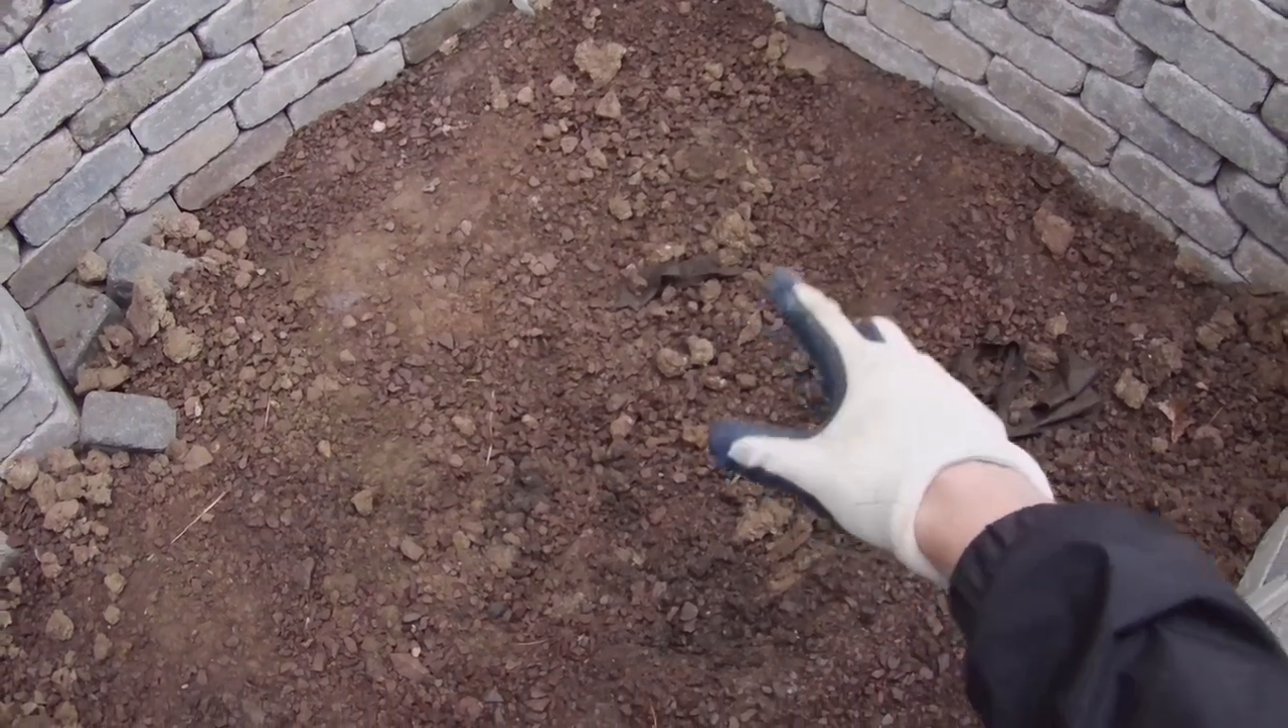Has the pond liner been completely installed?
No.